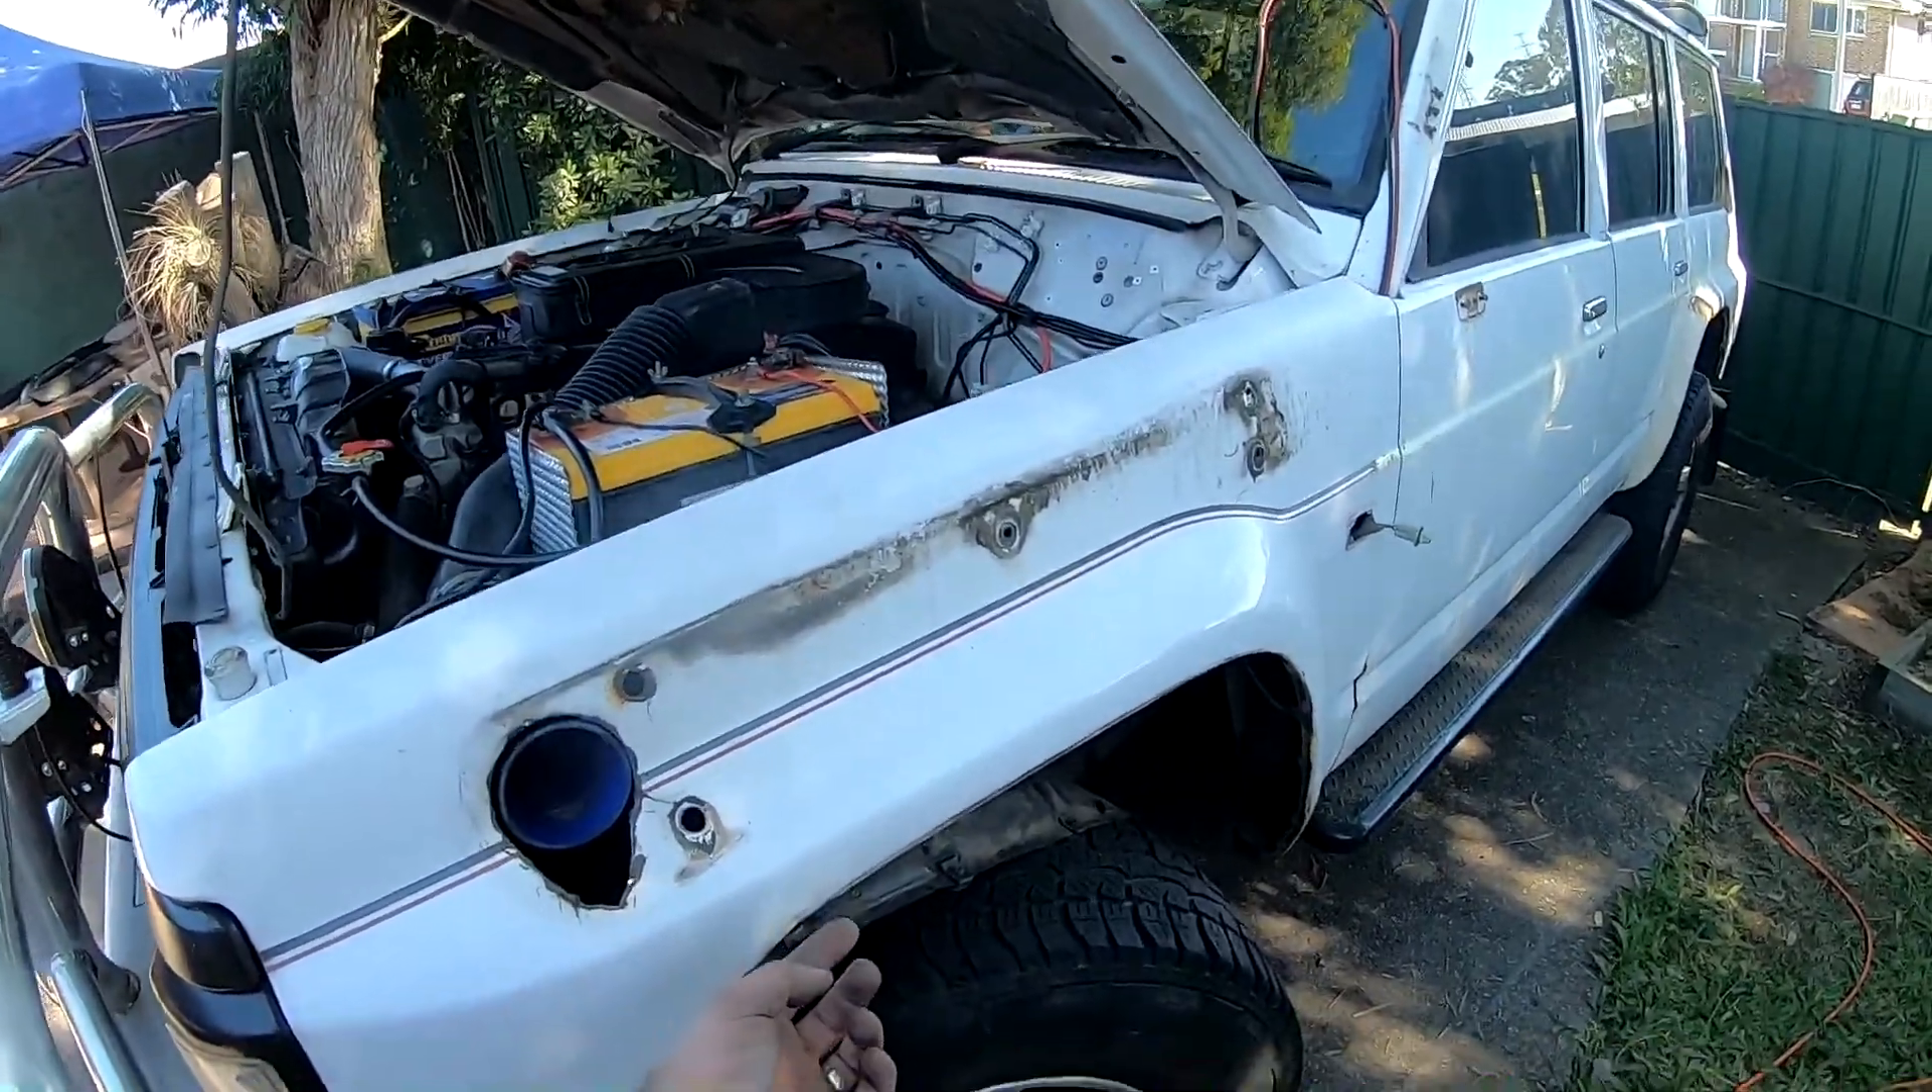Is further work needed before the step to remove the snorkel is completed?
No.